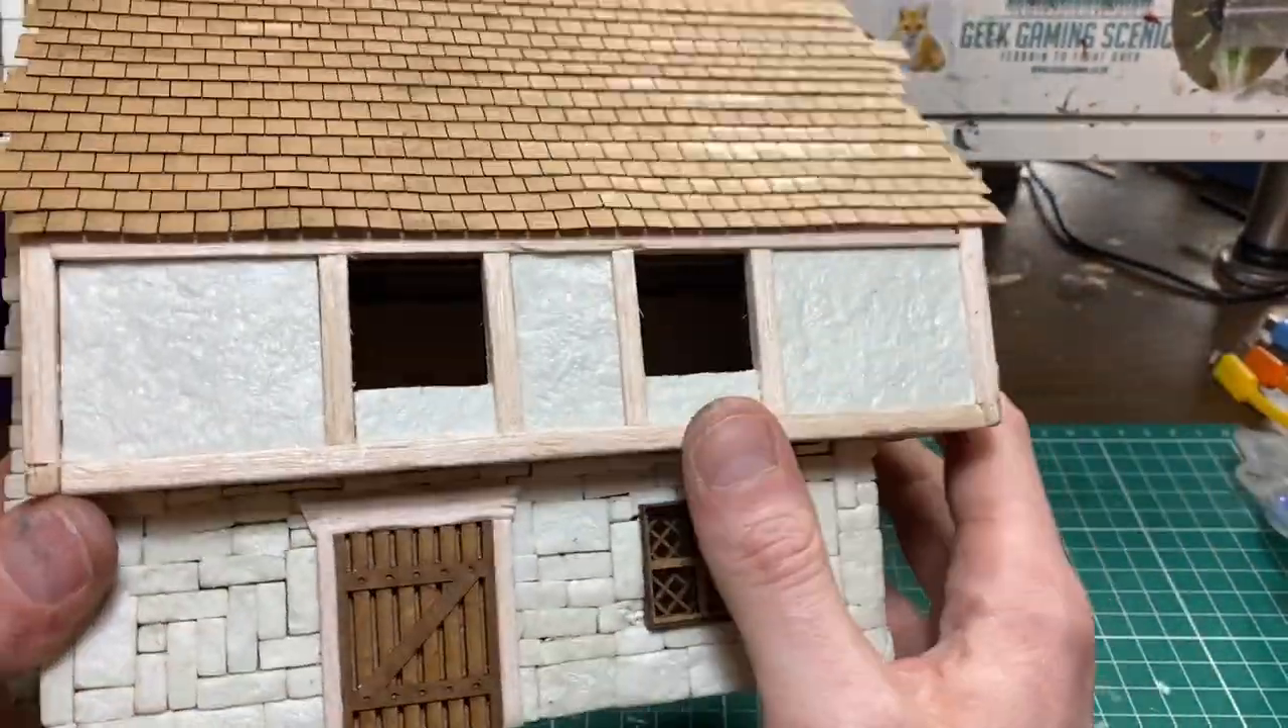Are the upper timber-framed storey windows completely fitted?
No.